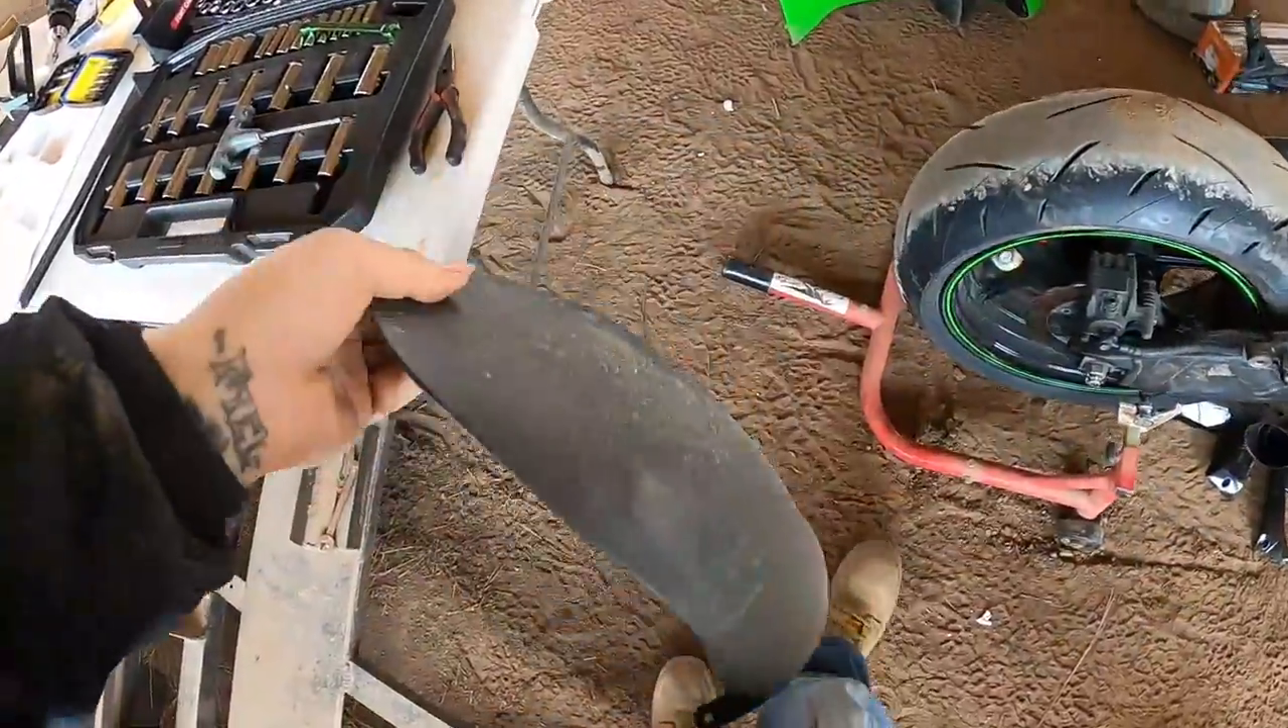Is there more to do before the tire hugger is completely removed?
No.